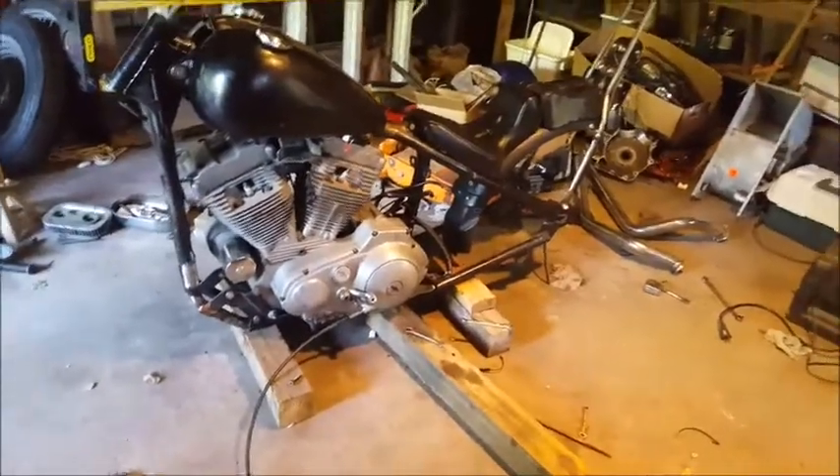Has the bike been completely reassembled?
No.